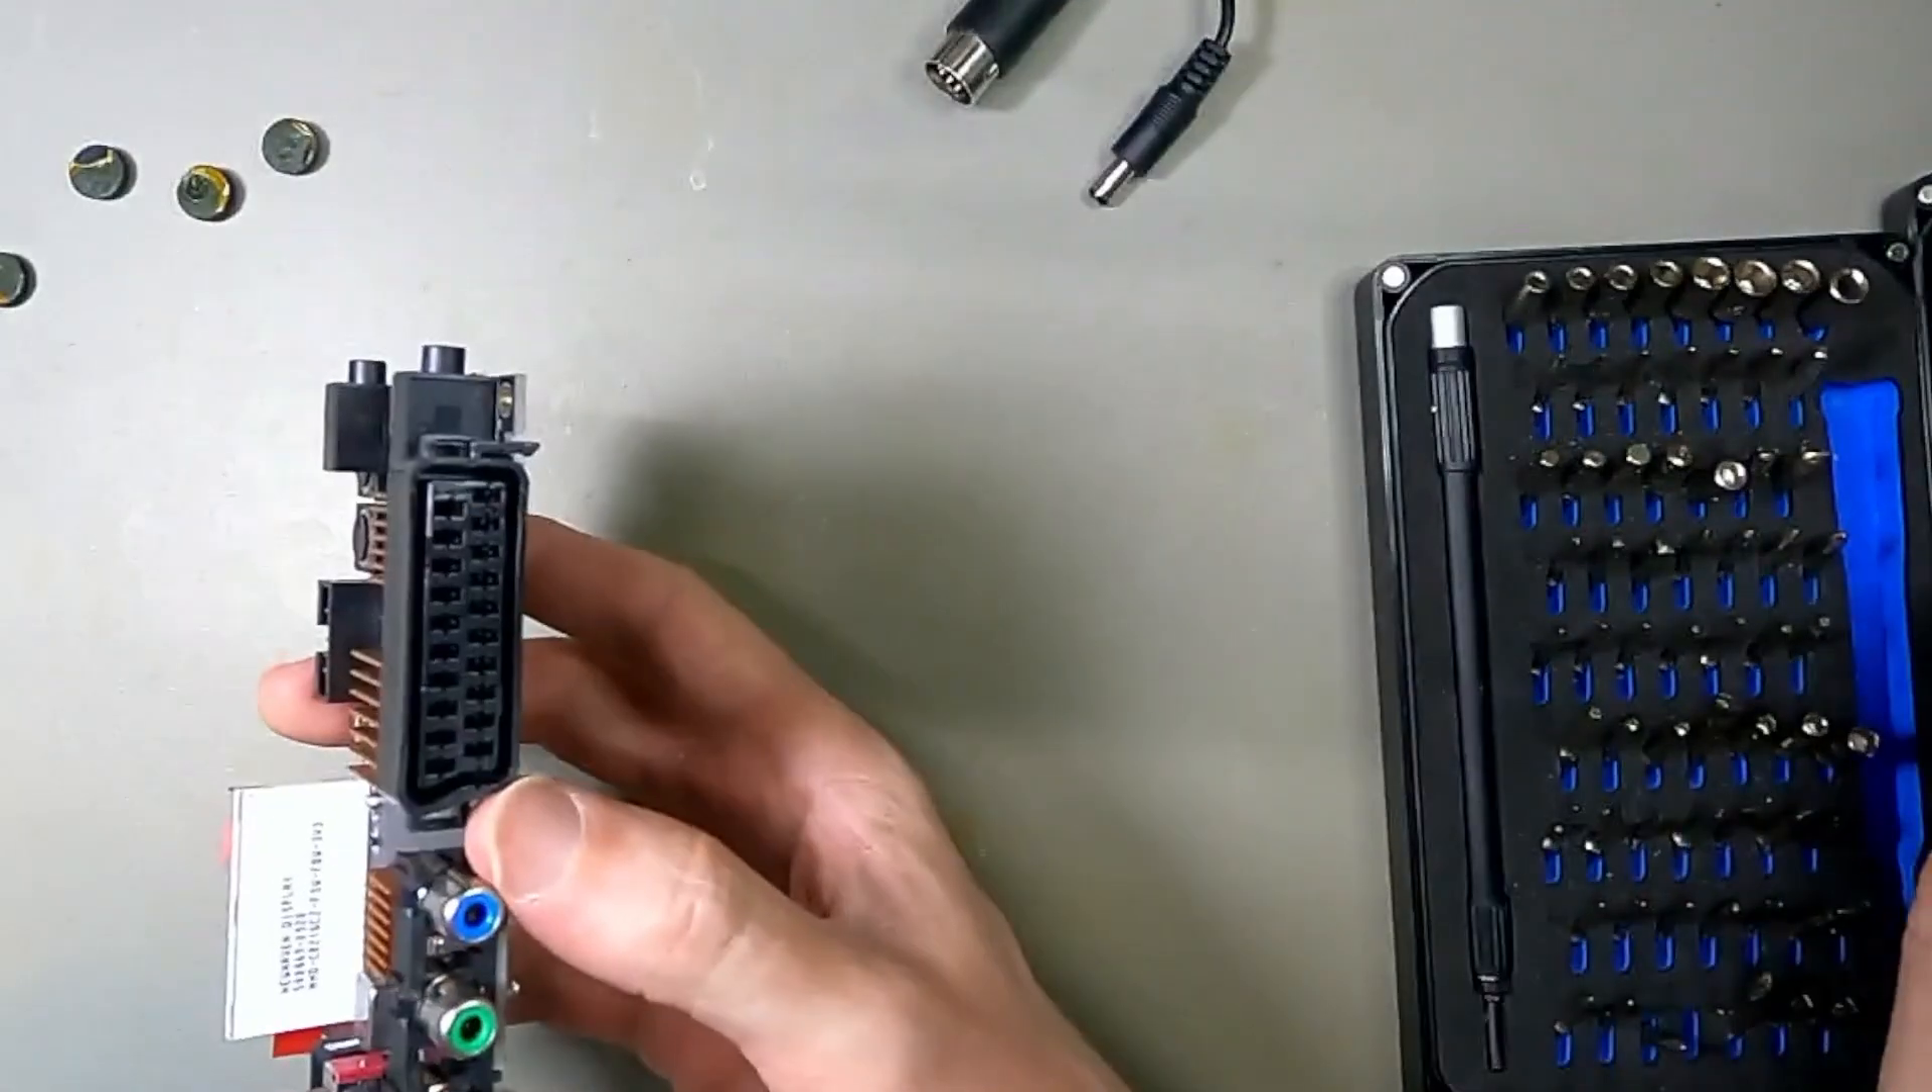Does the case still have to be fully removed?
No.